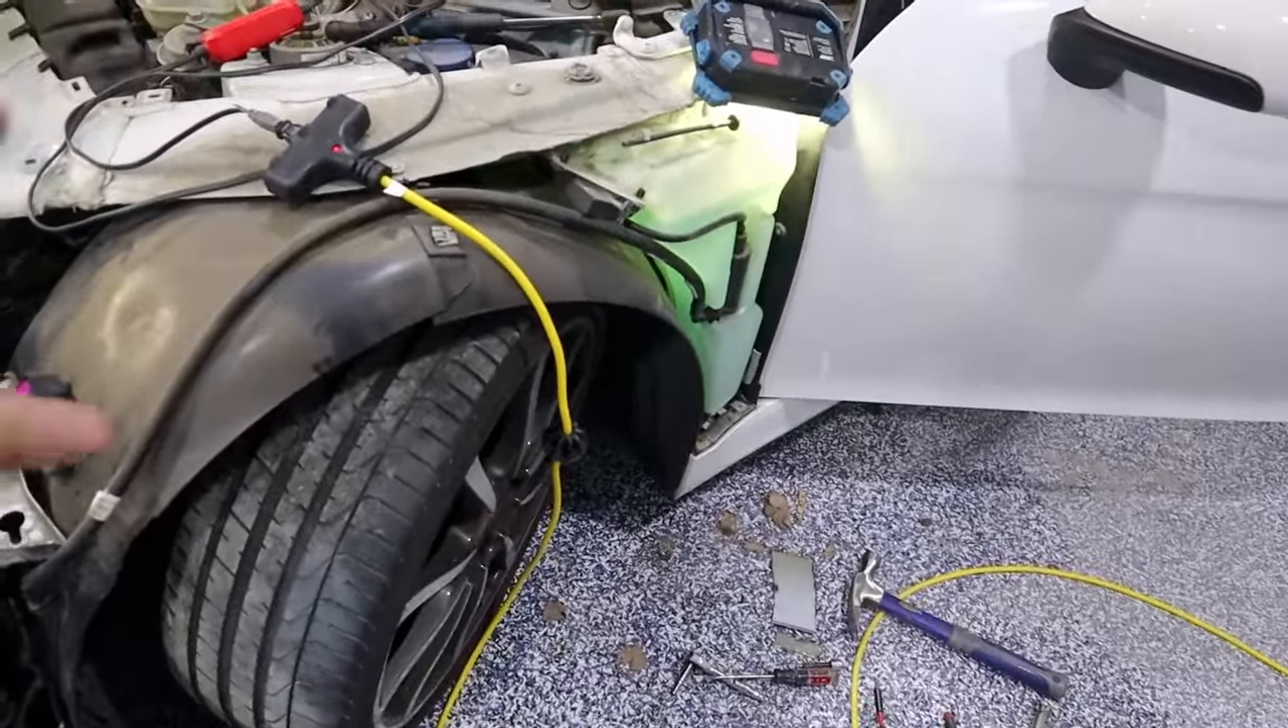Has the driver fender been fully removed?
Yes.